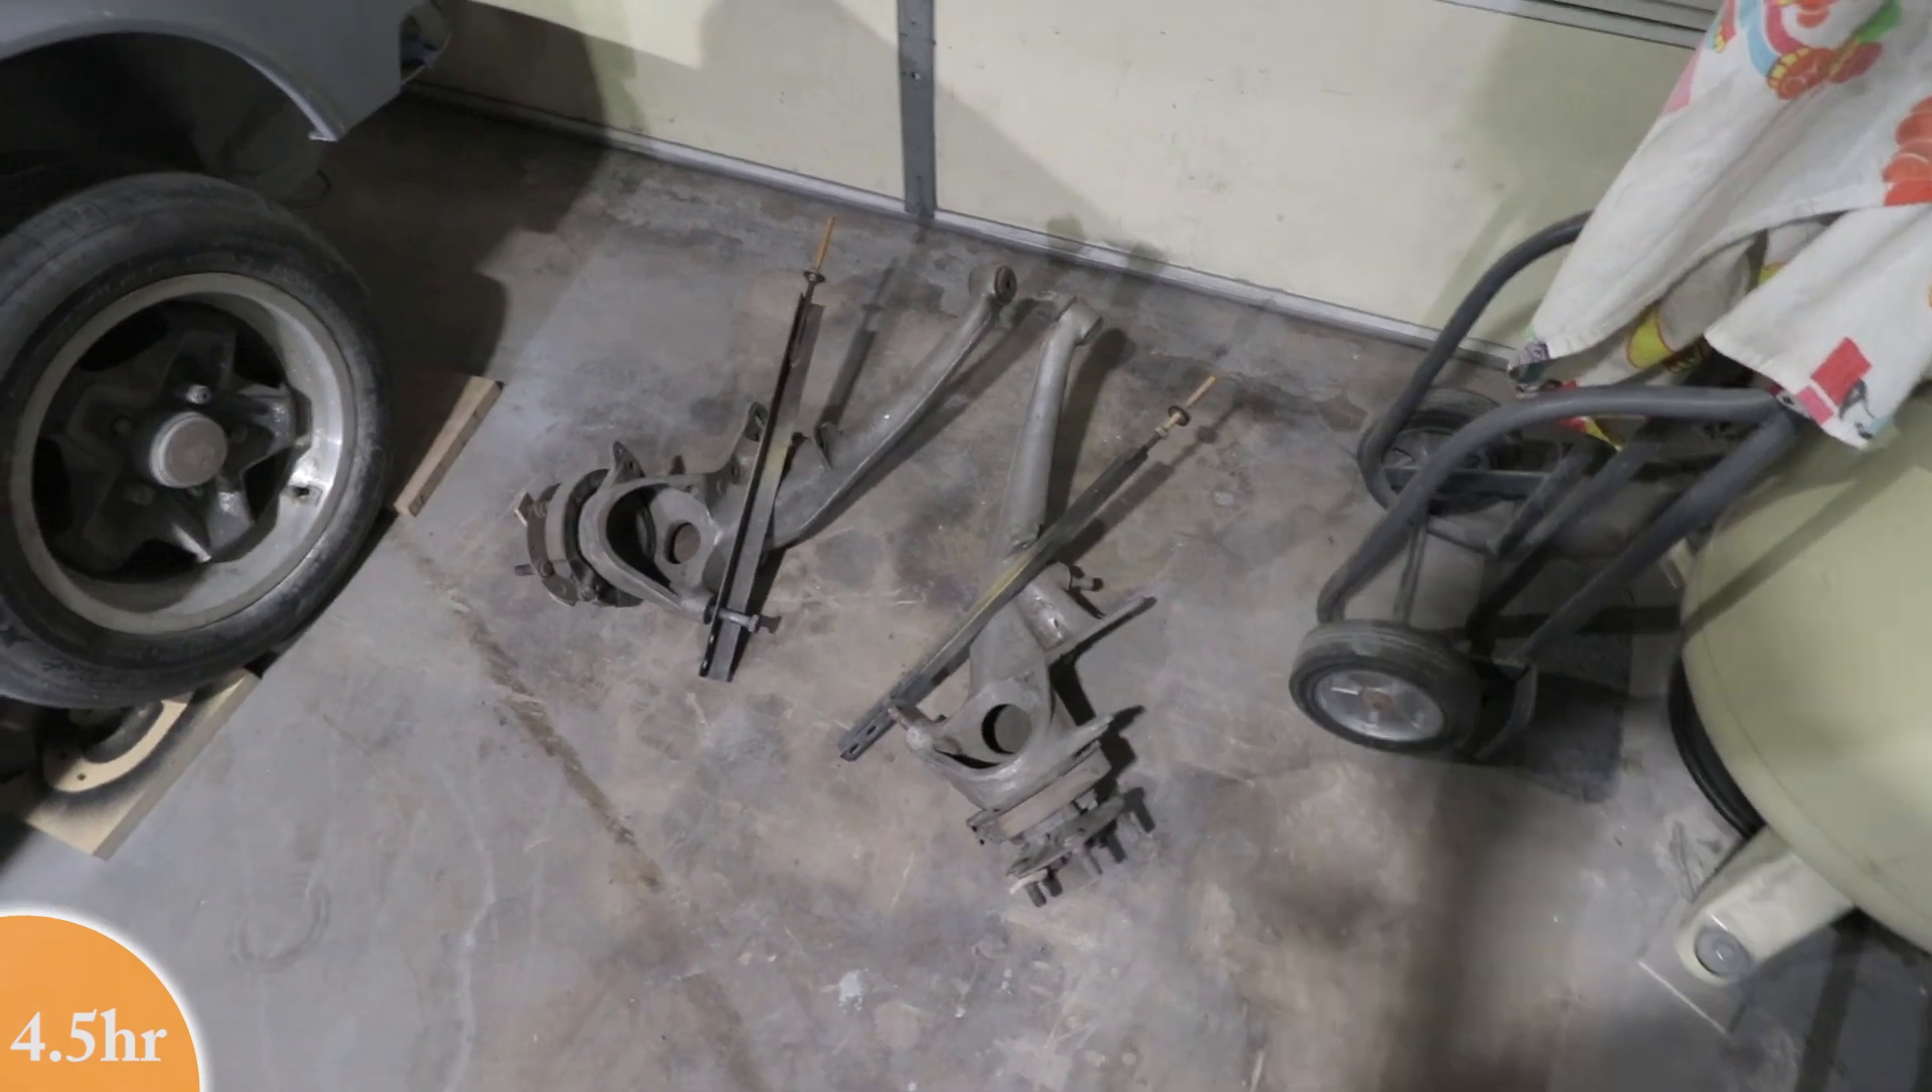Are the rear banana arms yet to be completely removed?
No.